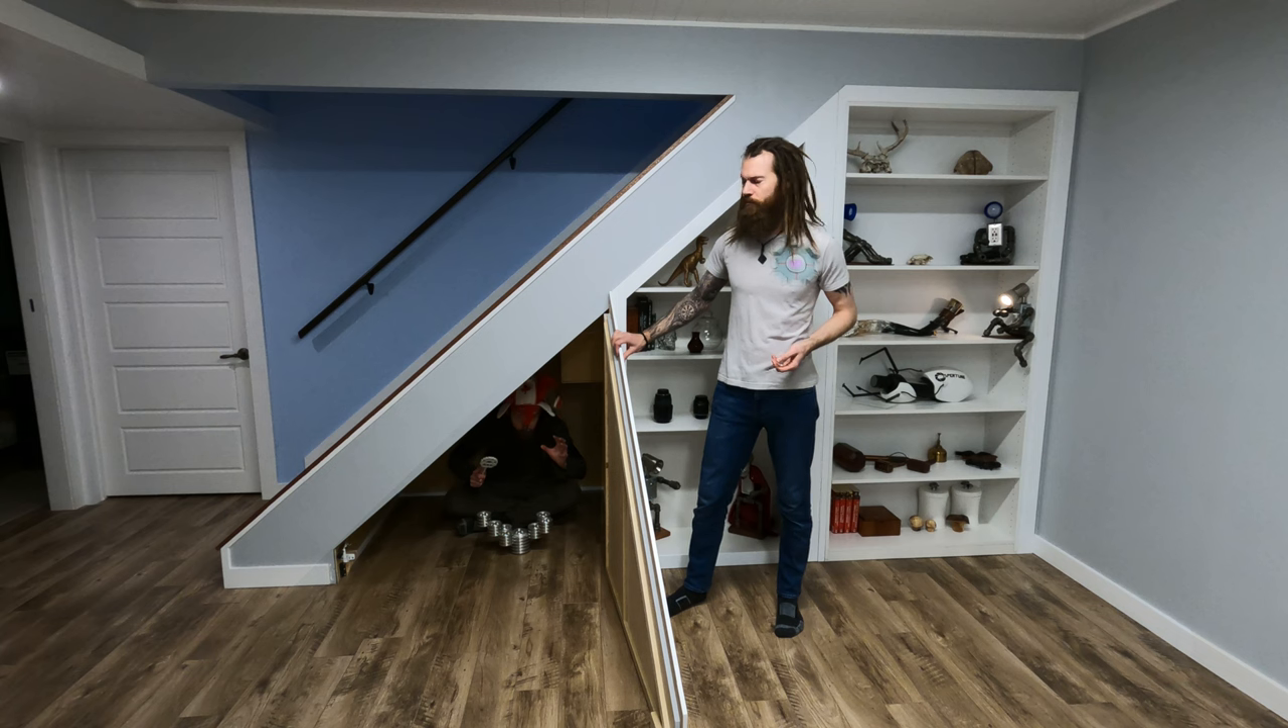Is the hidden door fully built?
Yes.